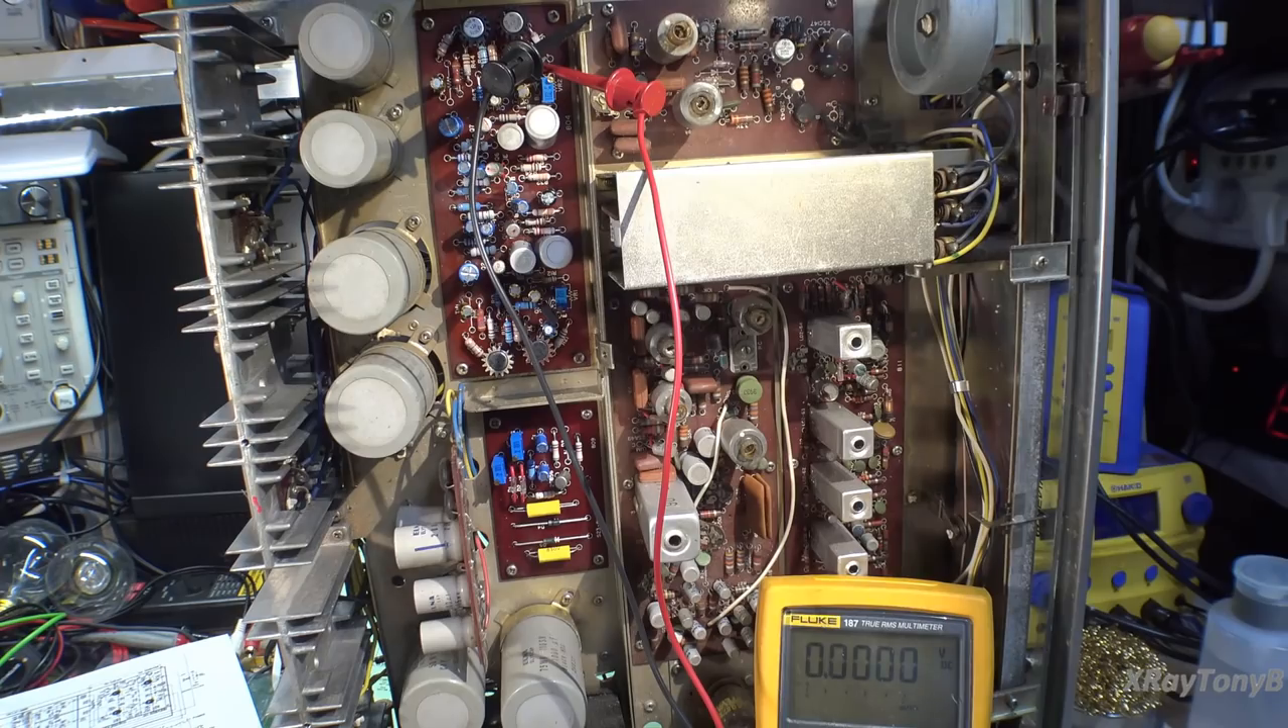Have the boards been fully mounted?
Yes.